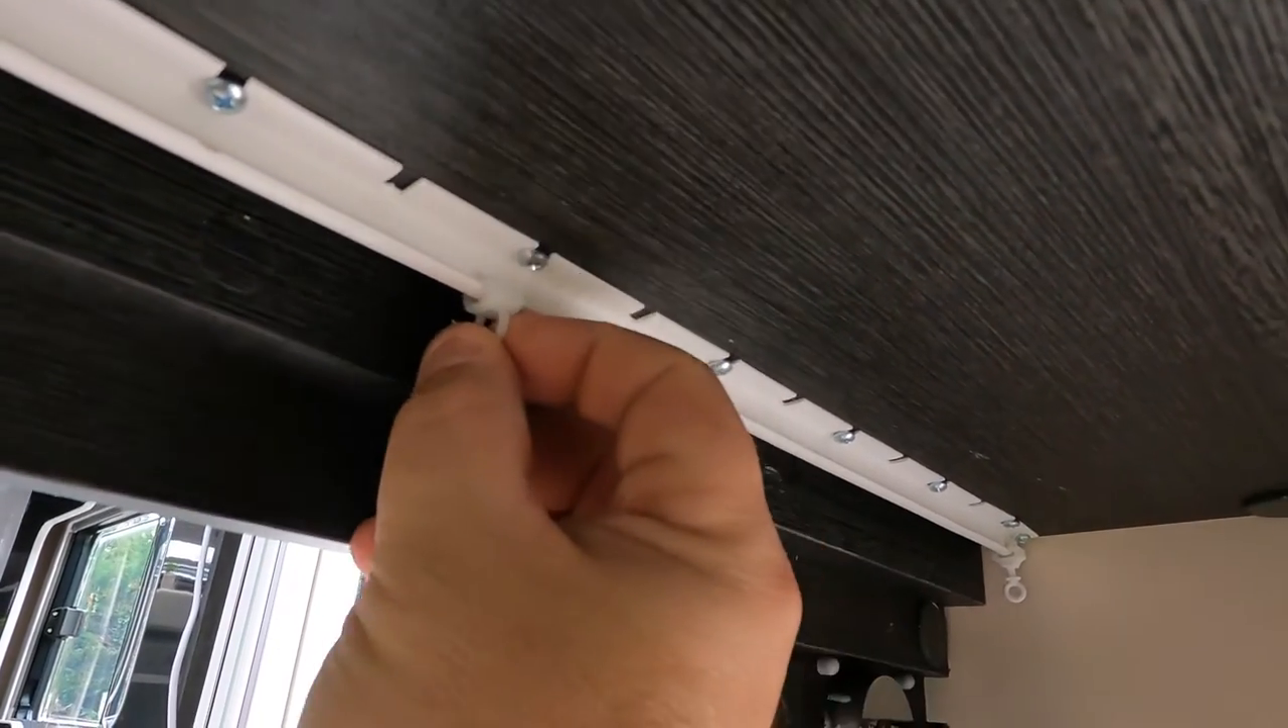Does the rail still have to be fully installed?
No.